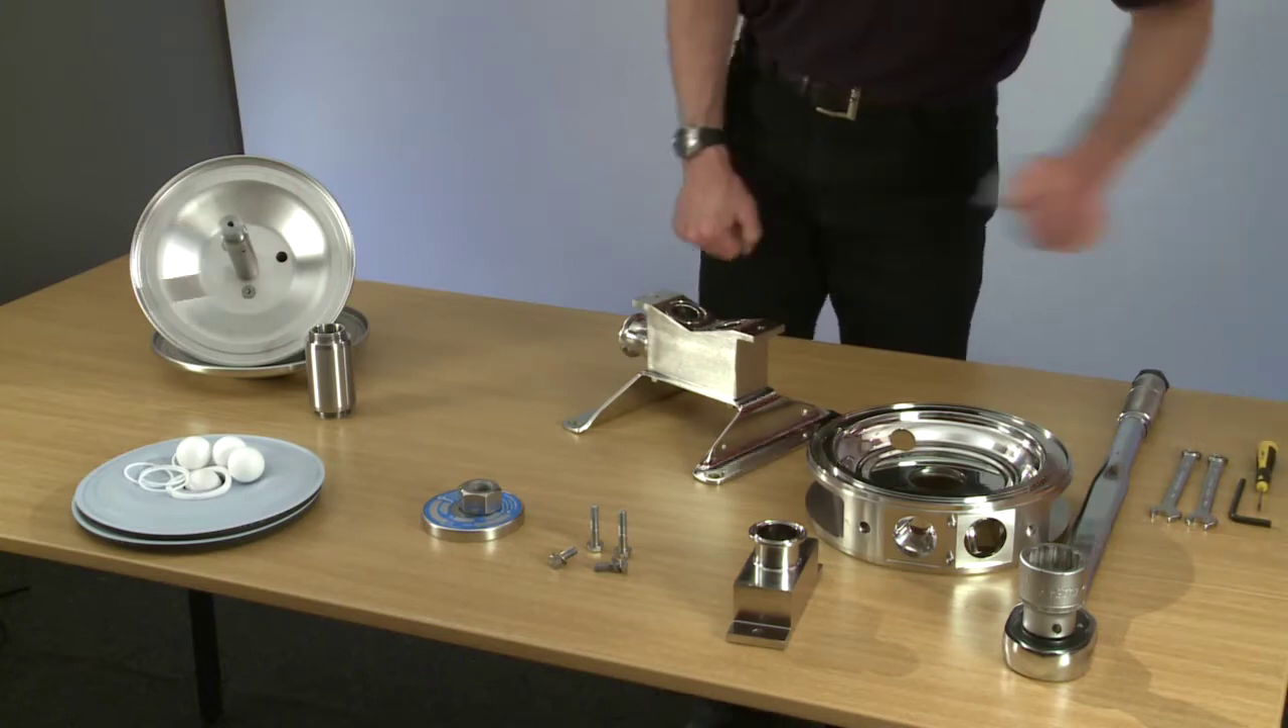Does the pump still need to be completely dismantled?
No.